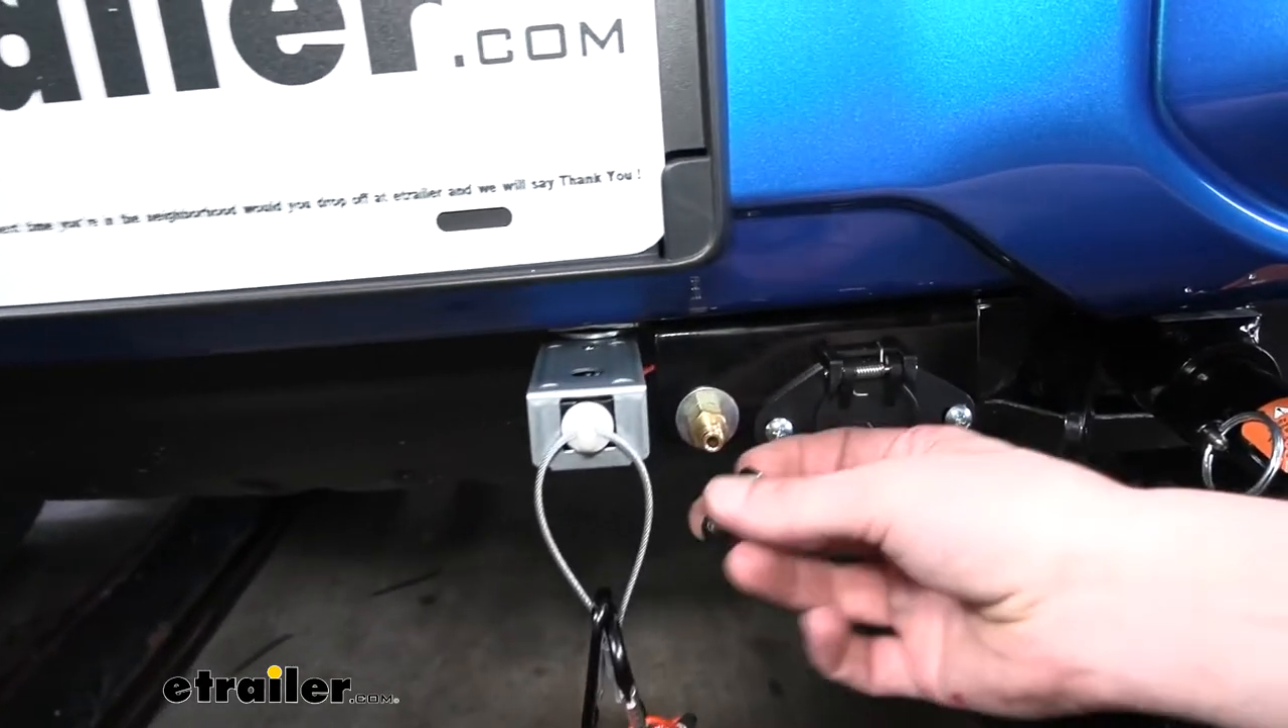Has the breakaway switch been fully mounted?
Yes.